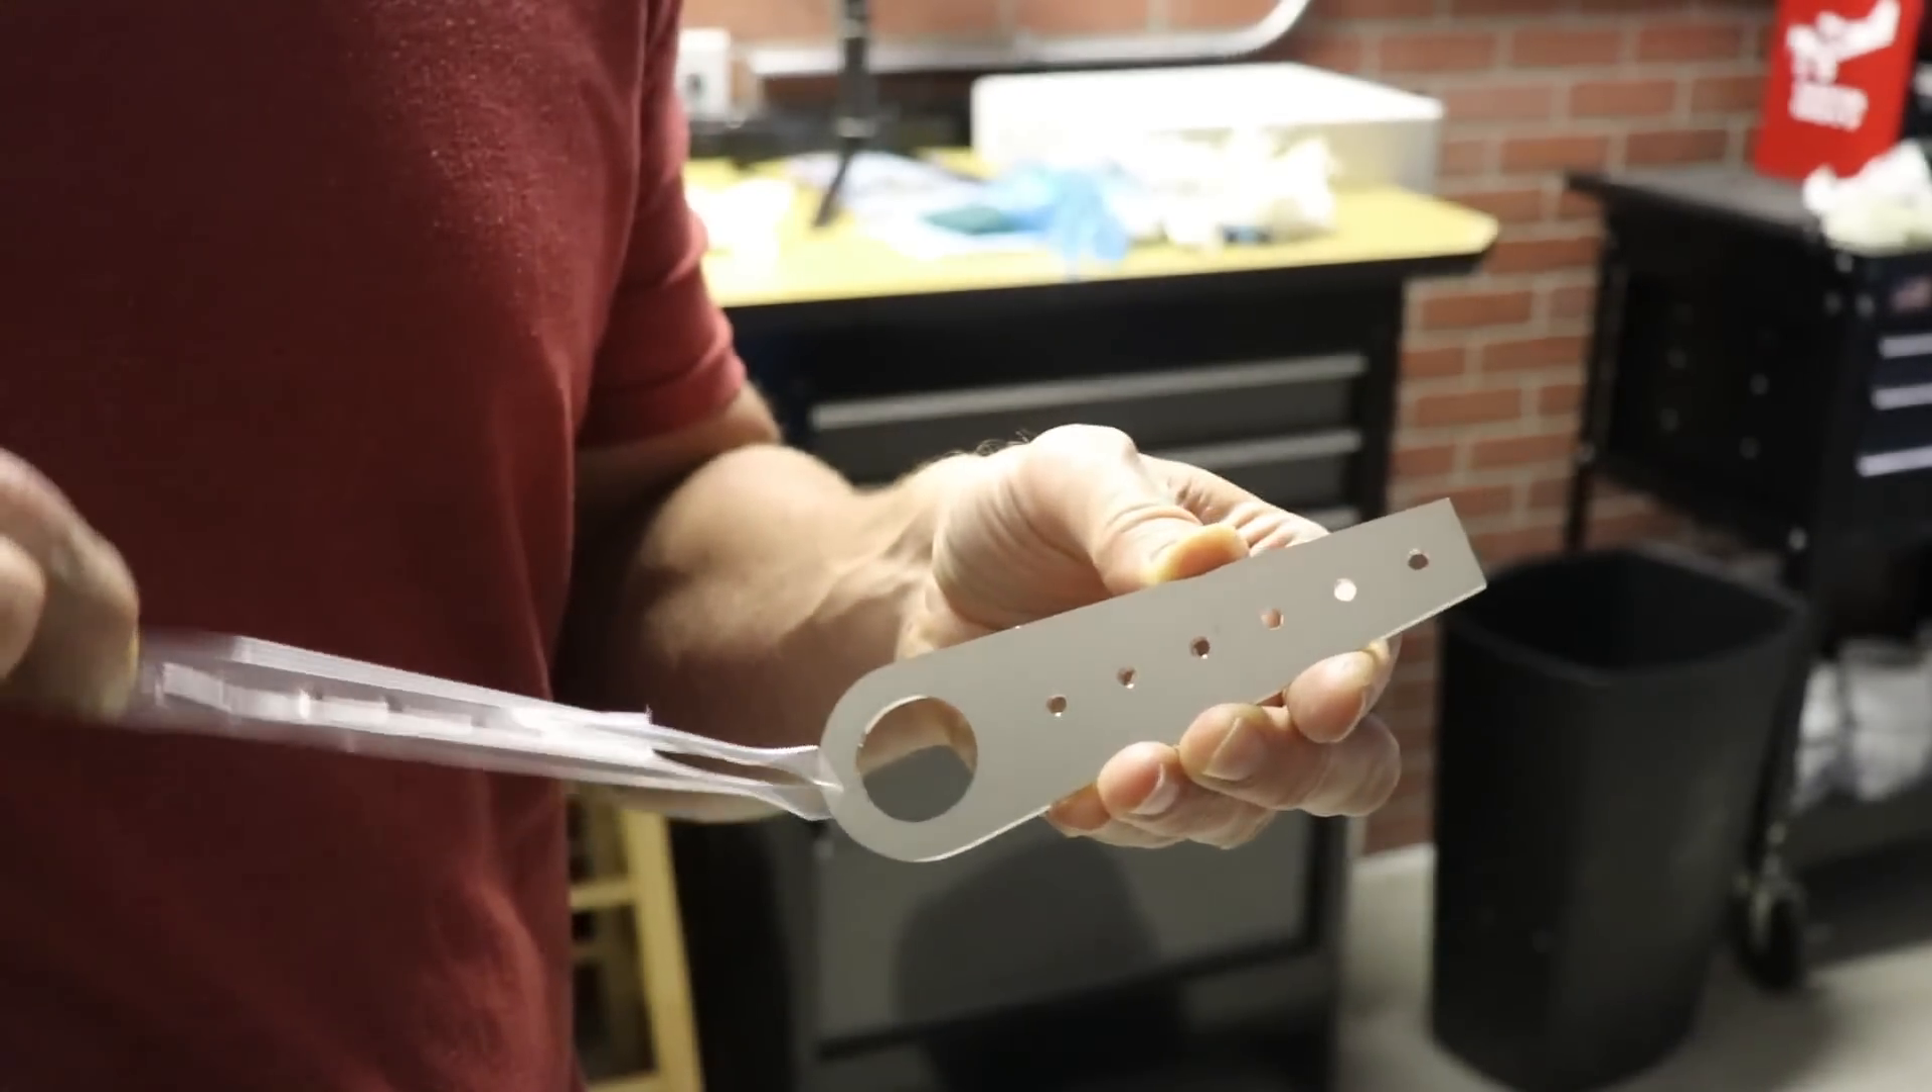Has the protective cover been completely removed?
No.